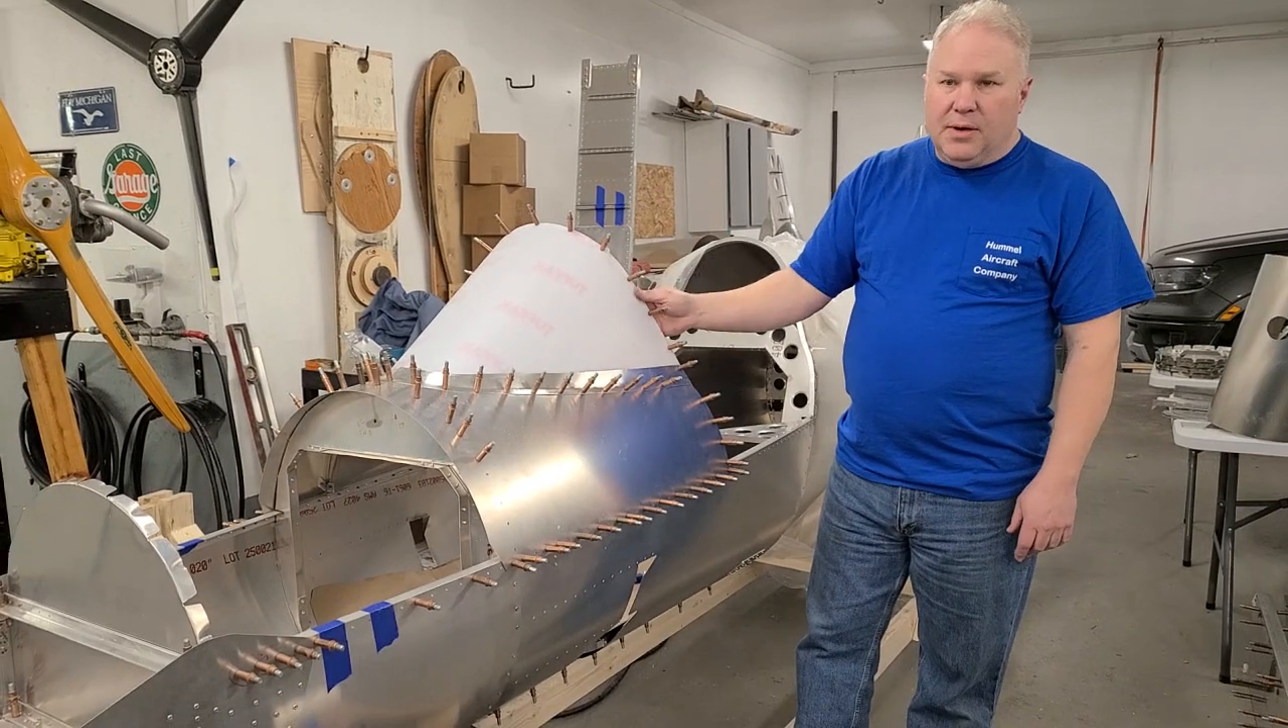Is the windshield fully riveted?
No.